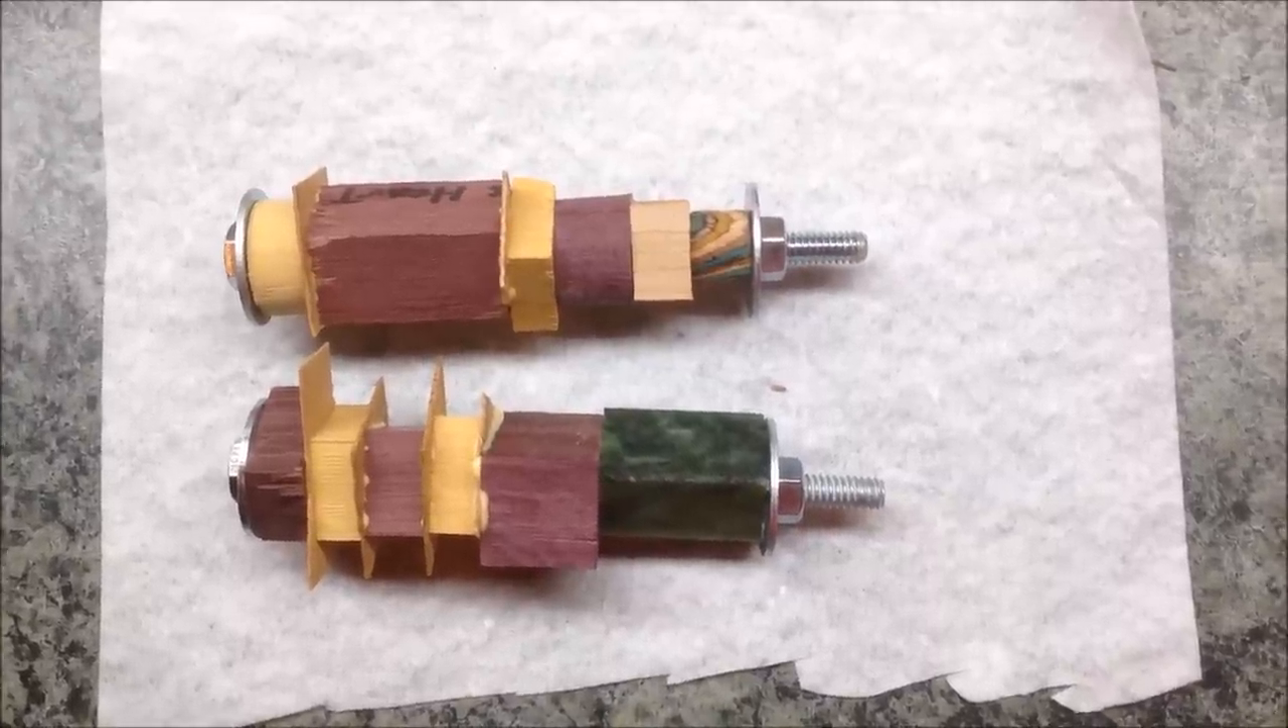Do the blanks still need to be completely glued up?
No.